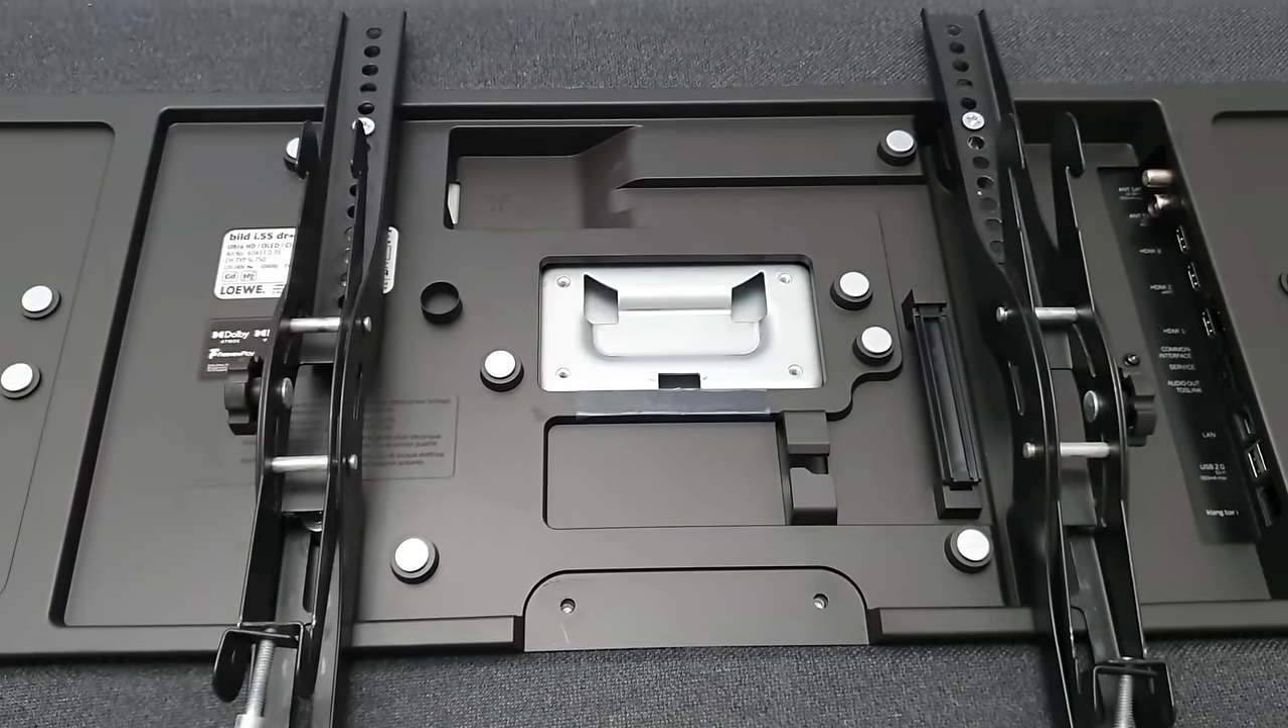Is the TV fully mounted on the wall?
No.